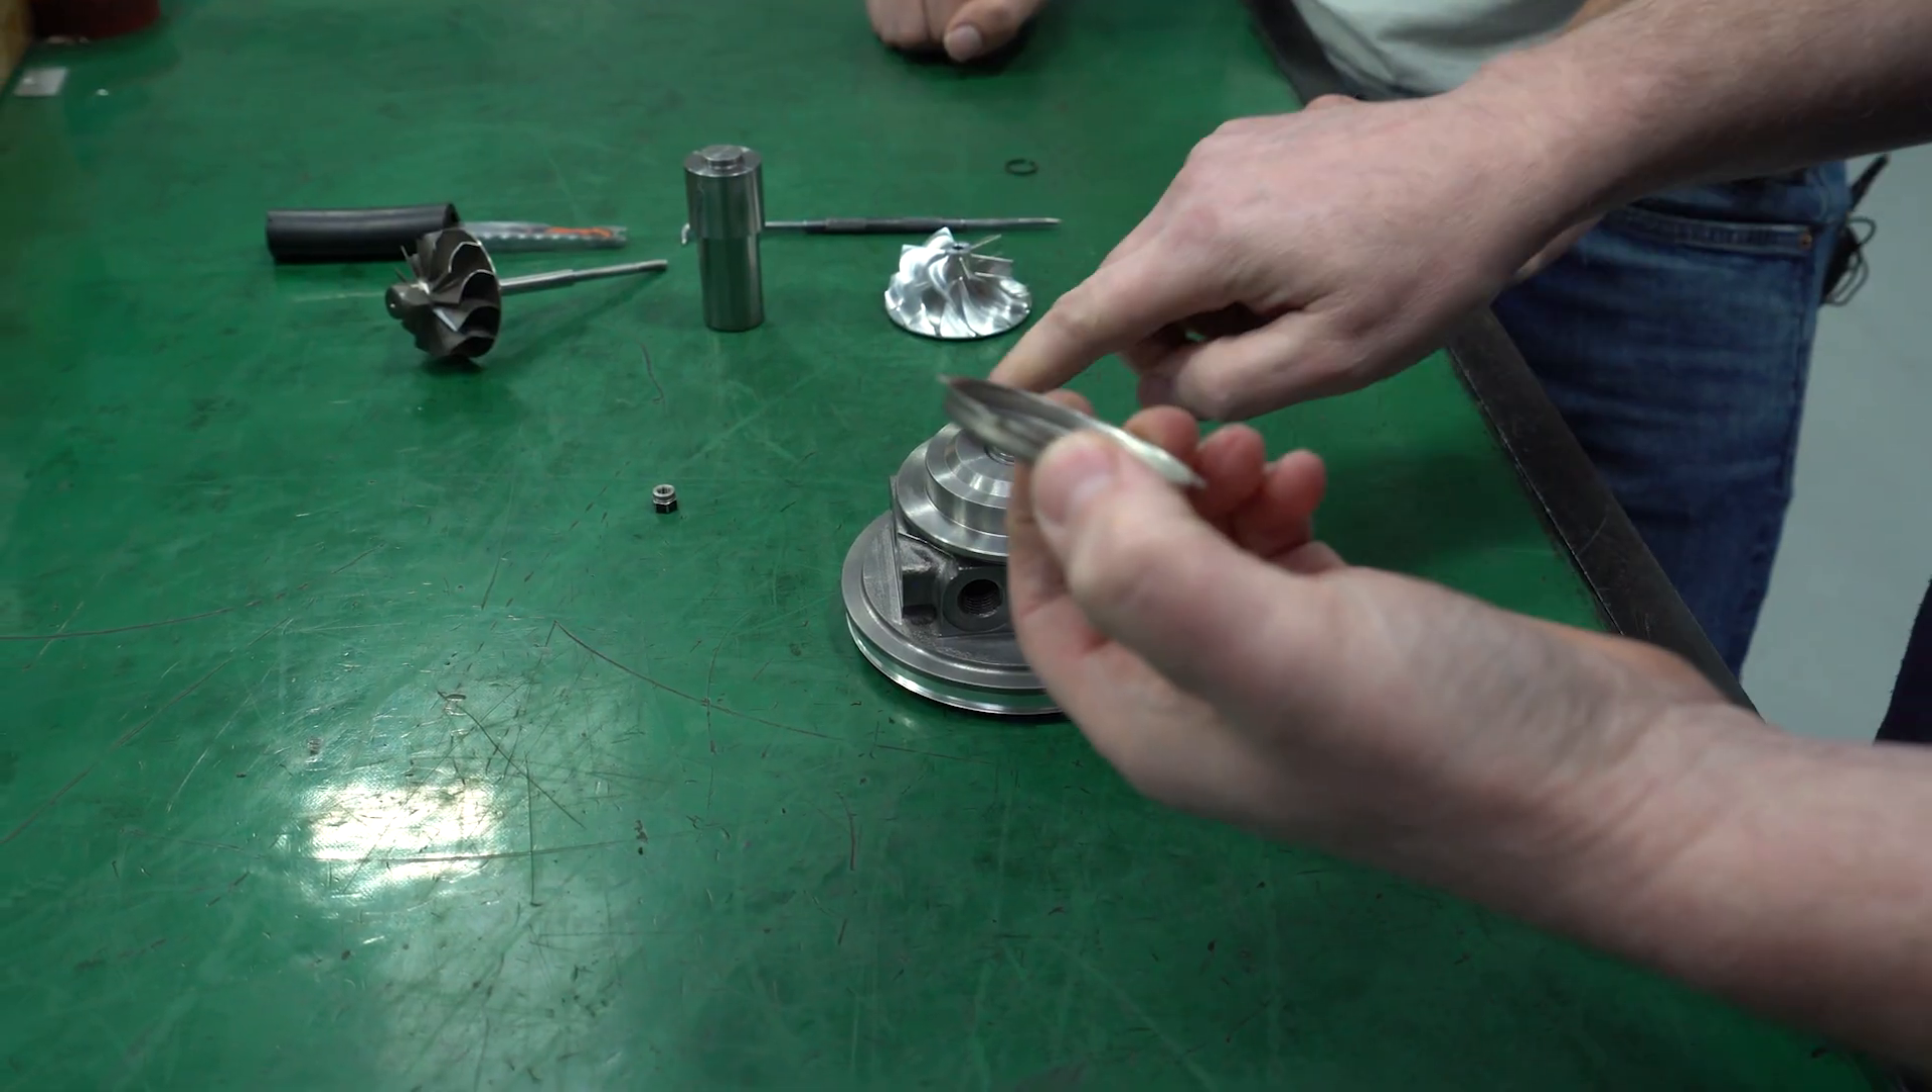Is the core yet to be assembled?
Yes.